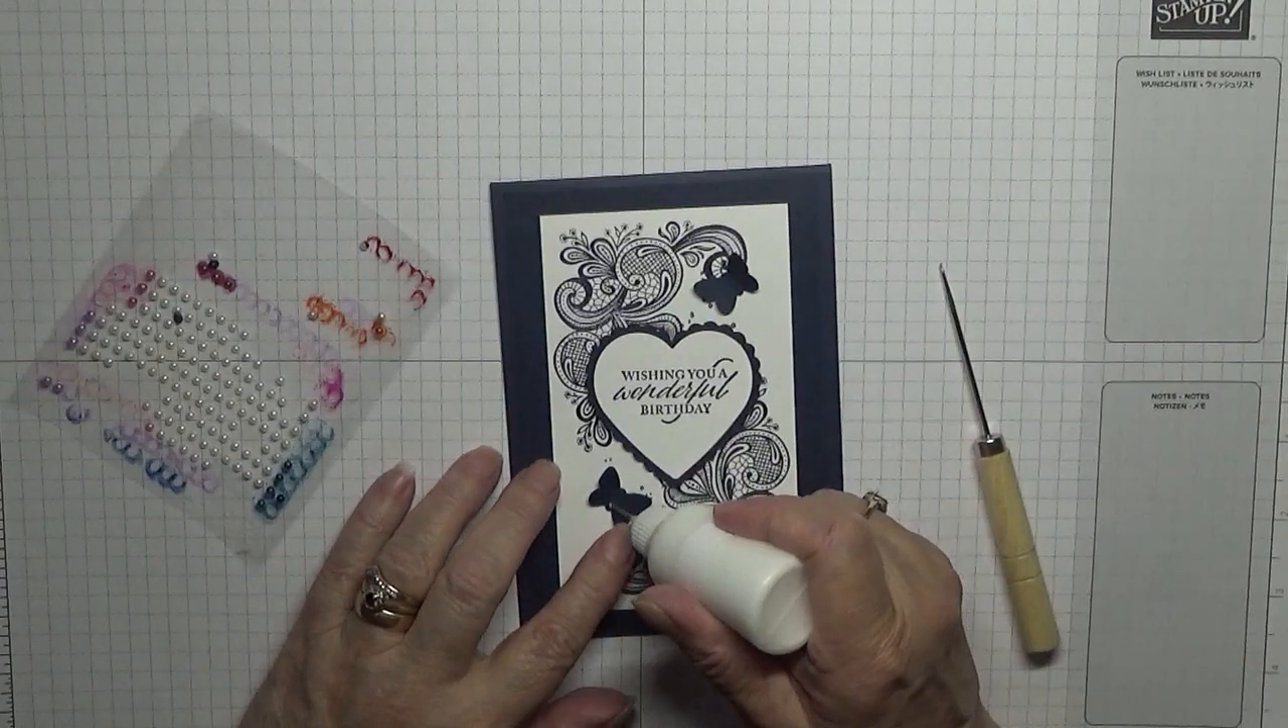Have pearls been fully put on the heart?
No.